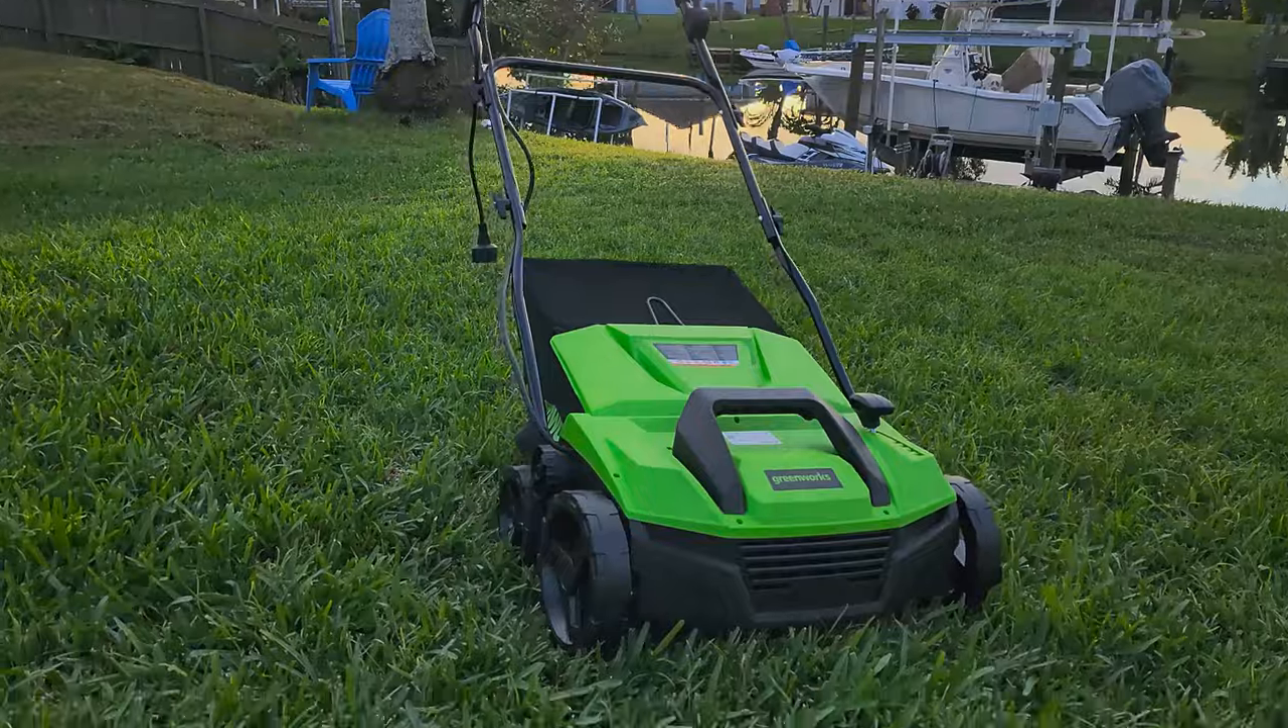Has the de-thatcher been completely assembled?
Yes.